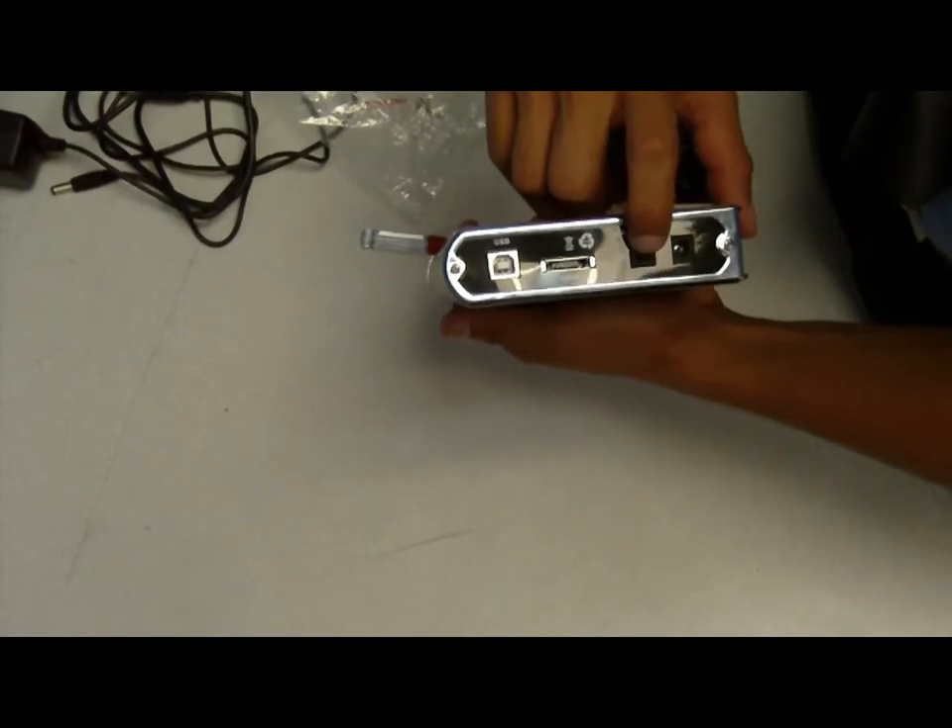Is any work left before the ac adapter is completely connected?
Yes.